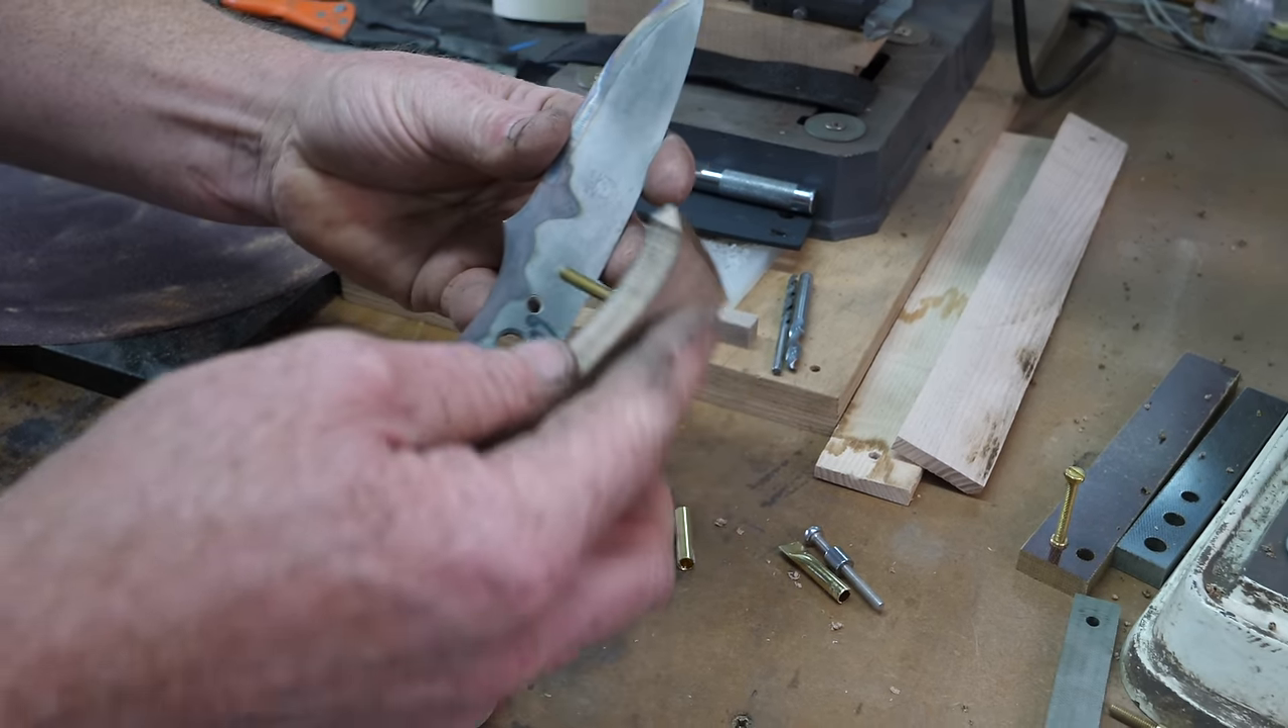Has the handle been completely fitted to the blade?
No.